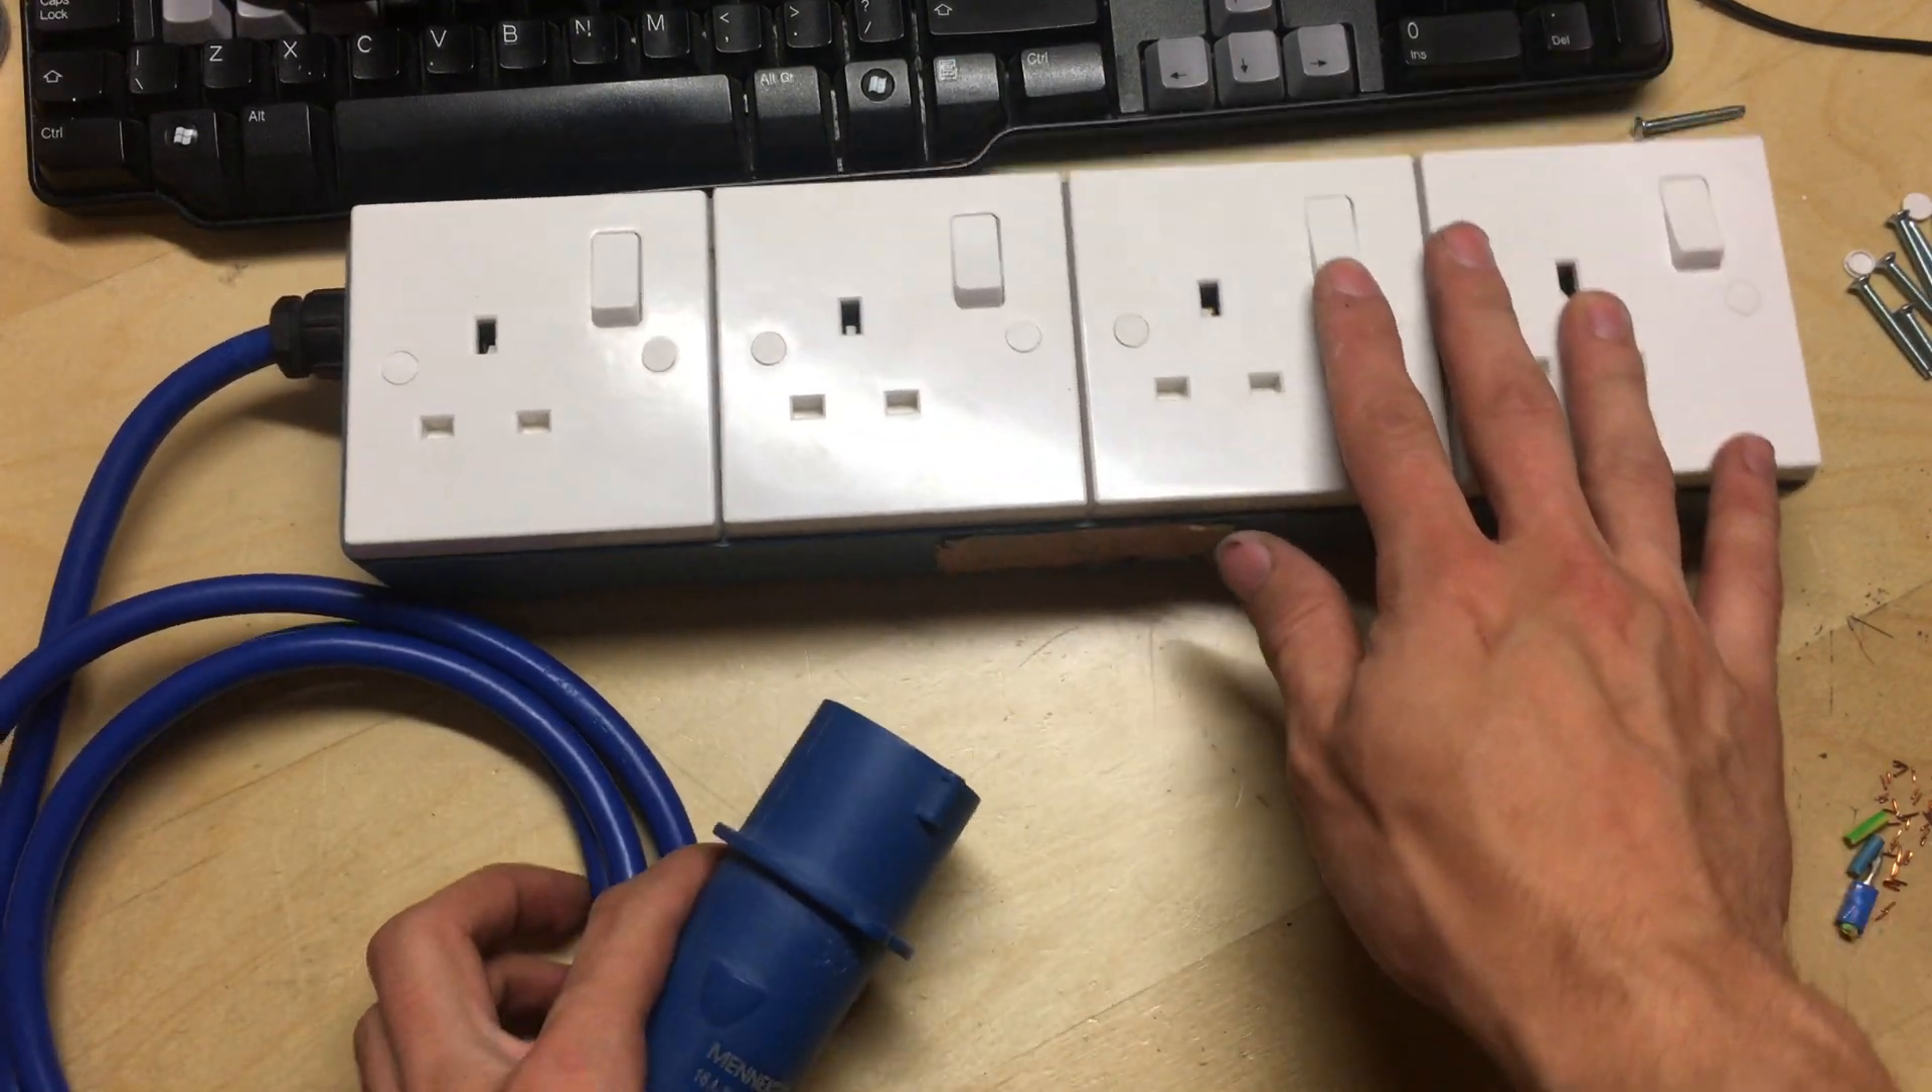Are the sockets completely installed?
Yes.